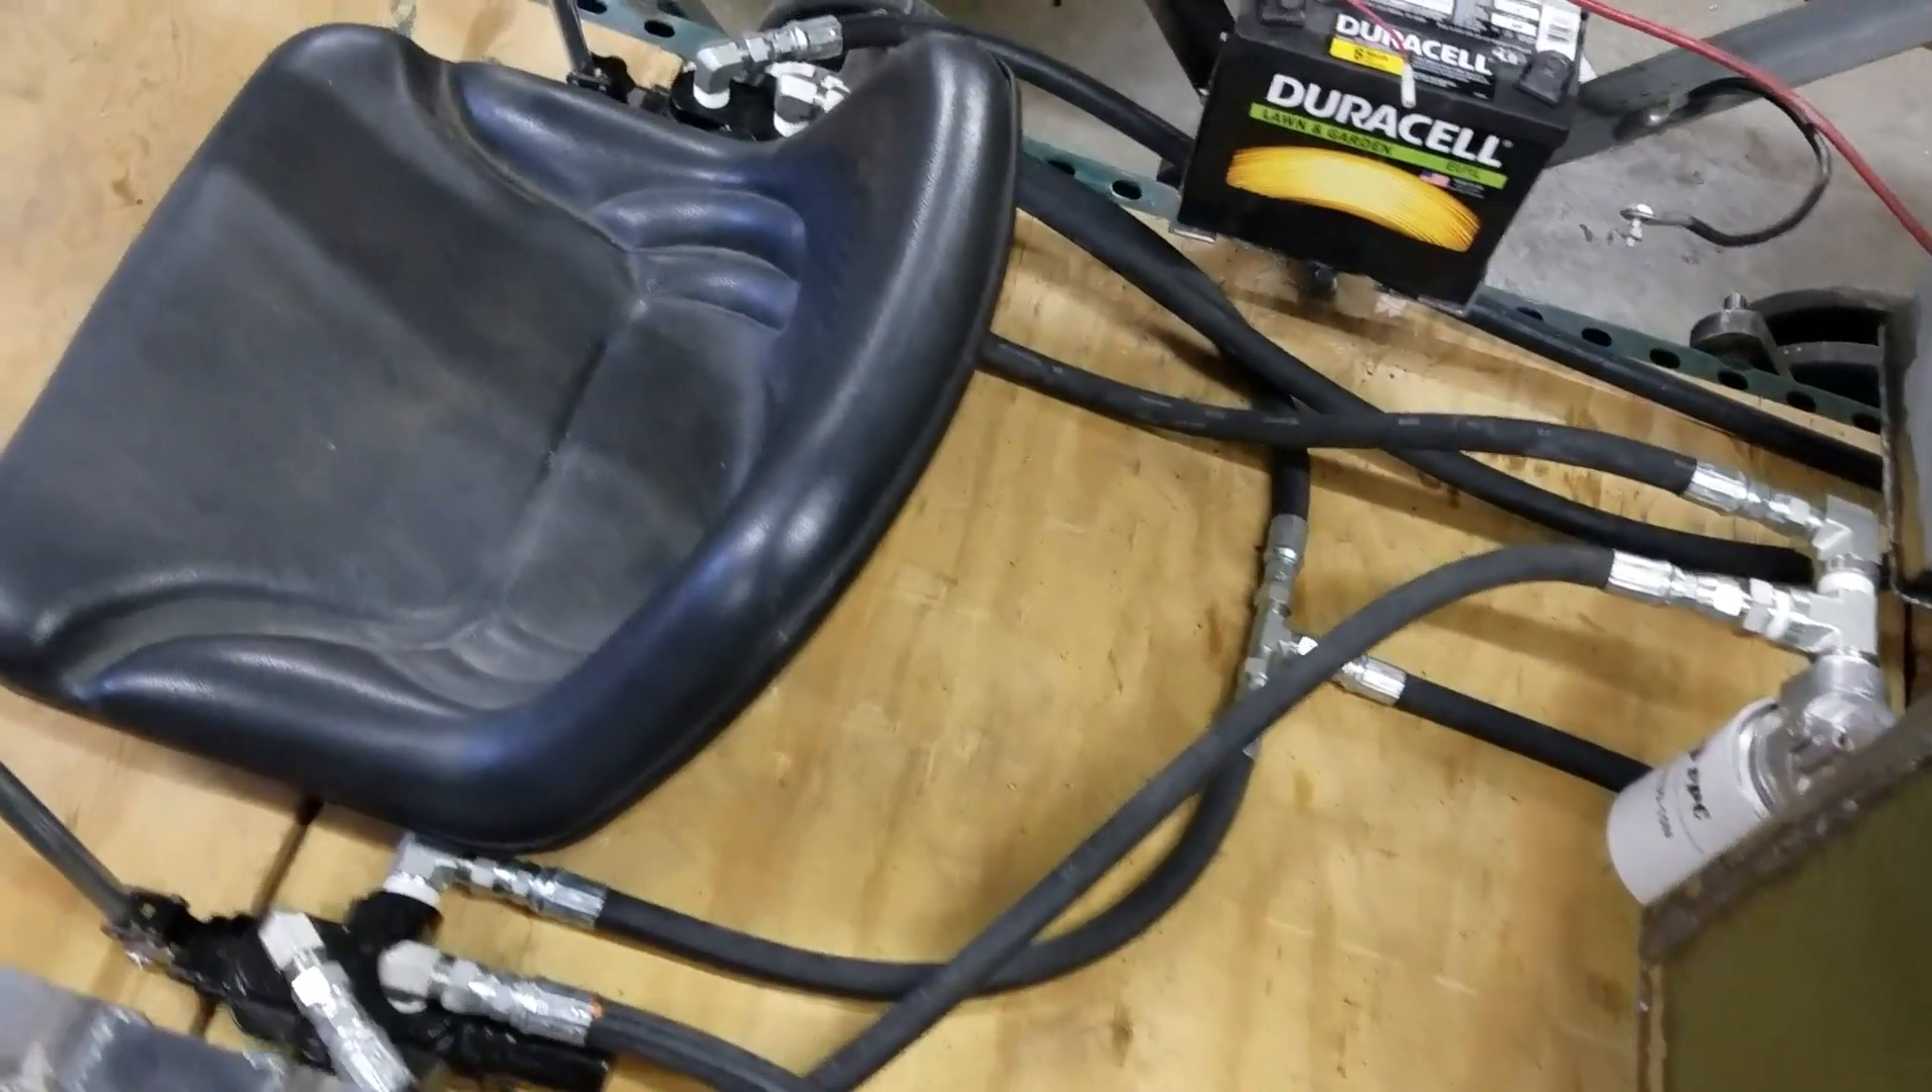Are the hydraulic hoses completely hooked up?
Yes.